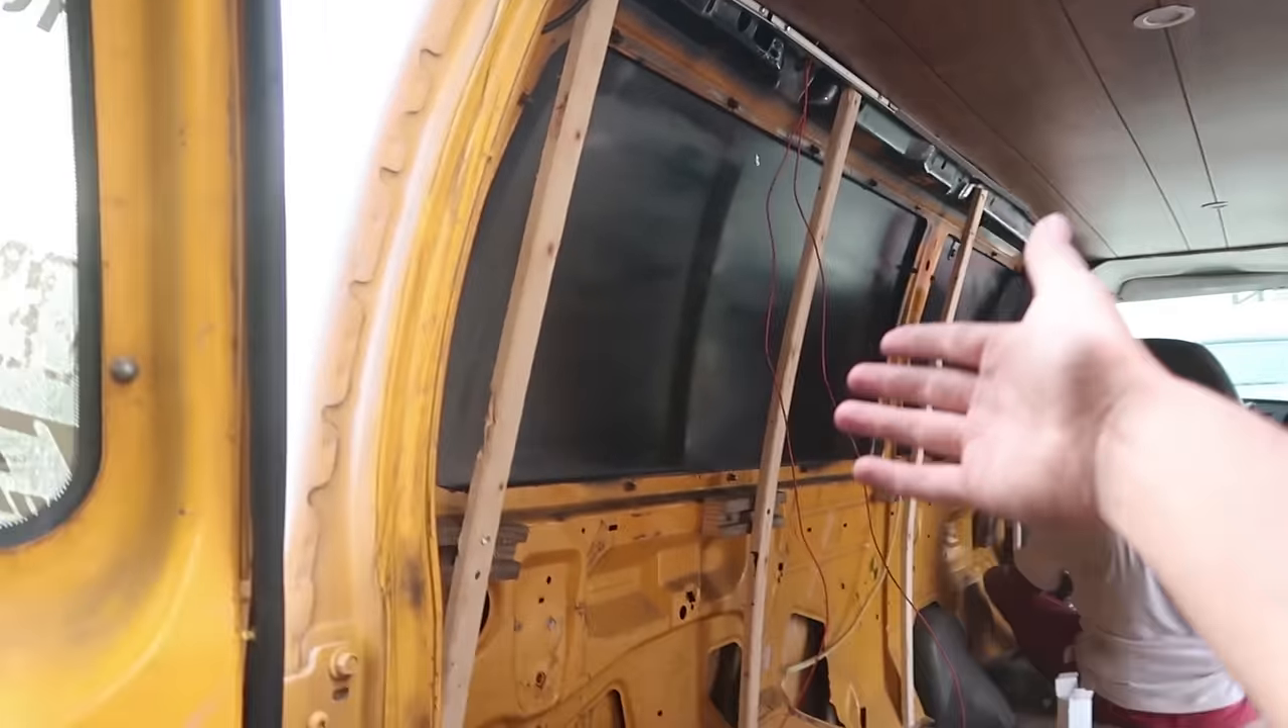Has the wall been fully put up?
No.